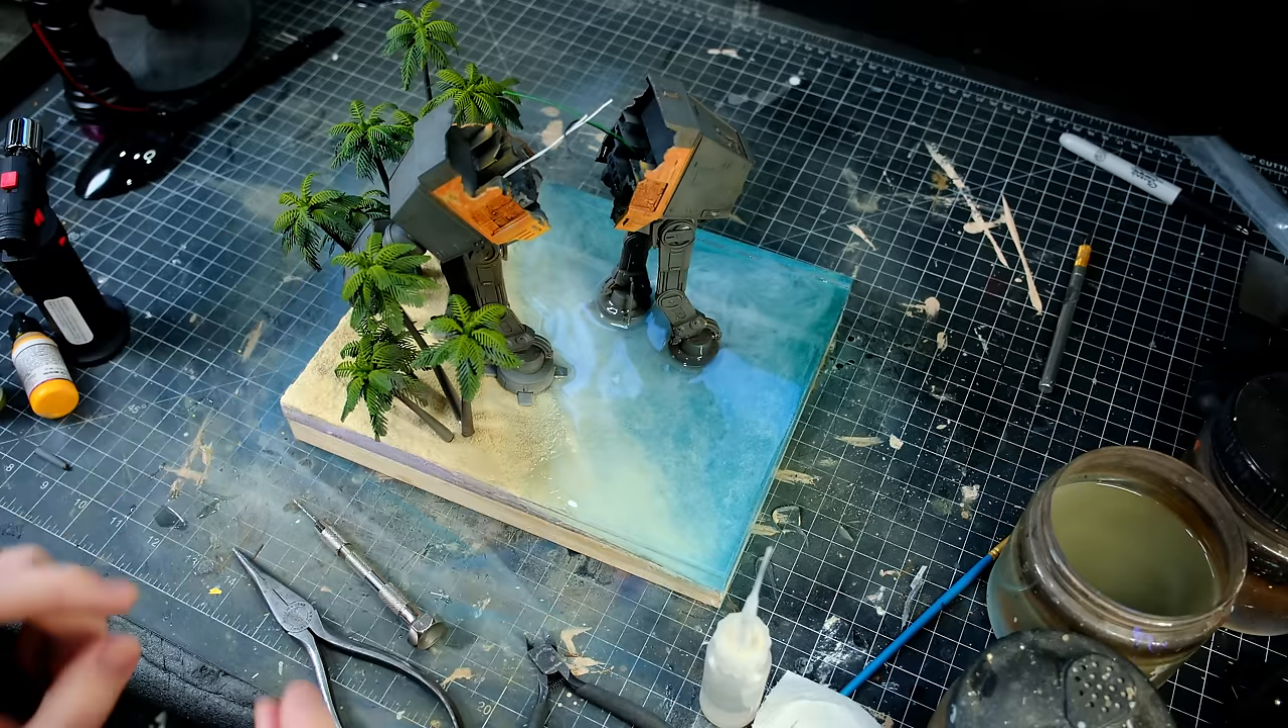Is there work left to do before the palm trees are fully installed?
No.